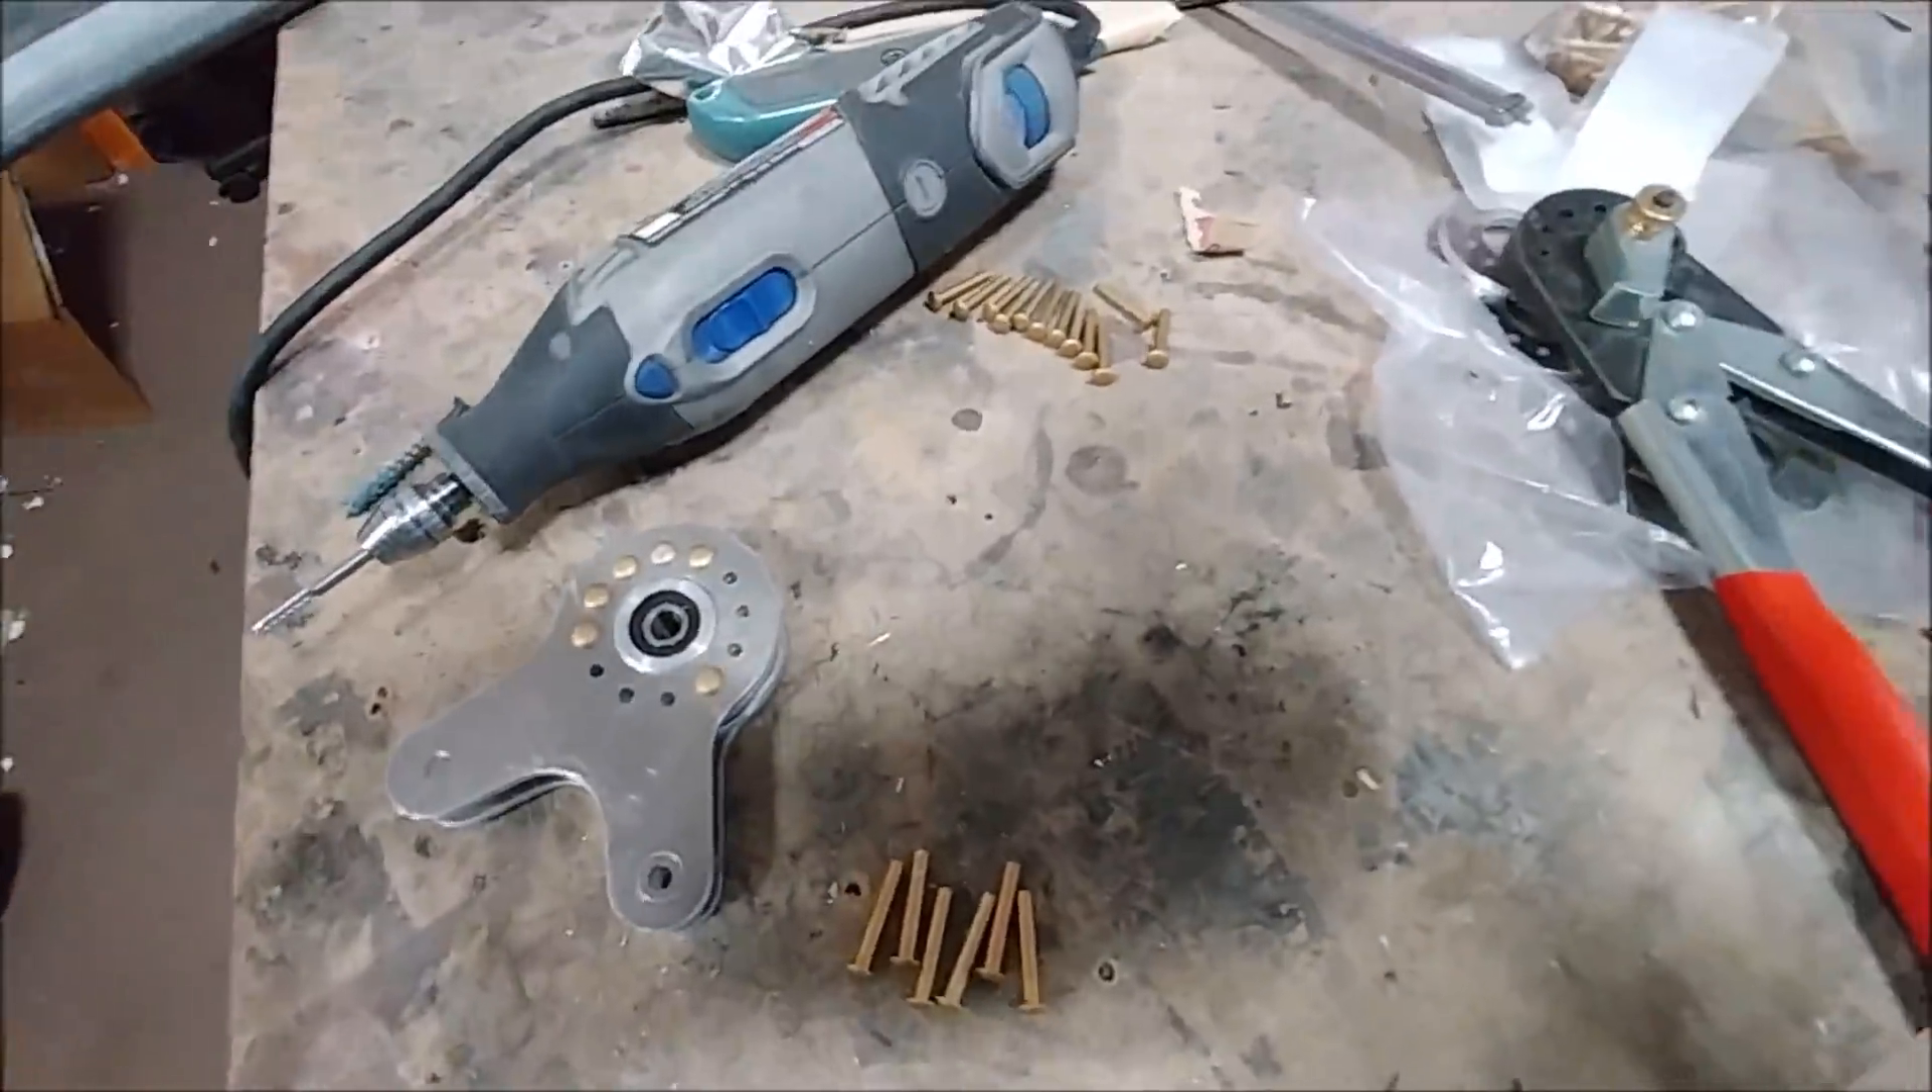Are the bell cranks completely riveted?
No.